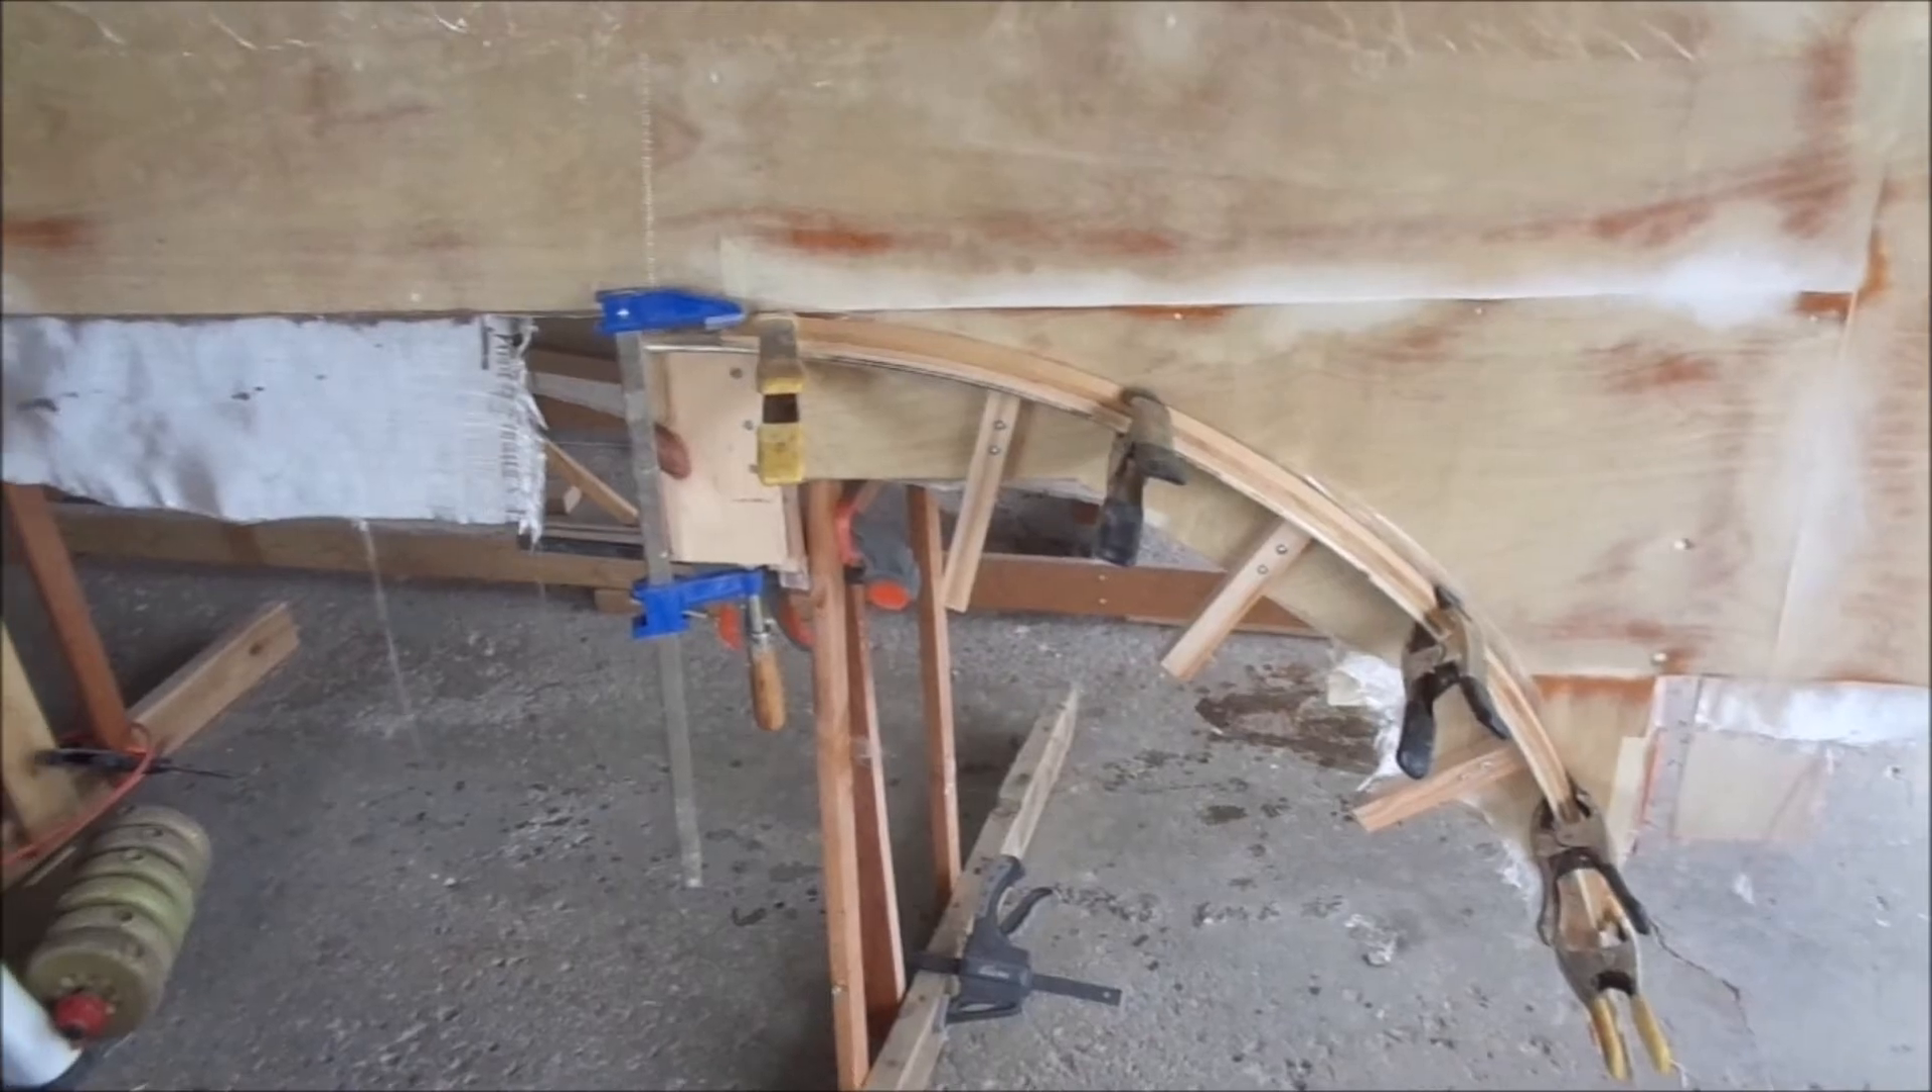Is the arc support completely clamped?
Yes.